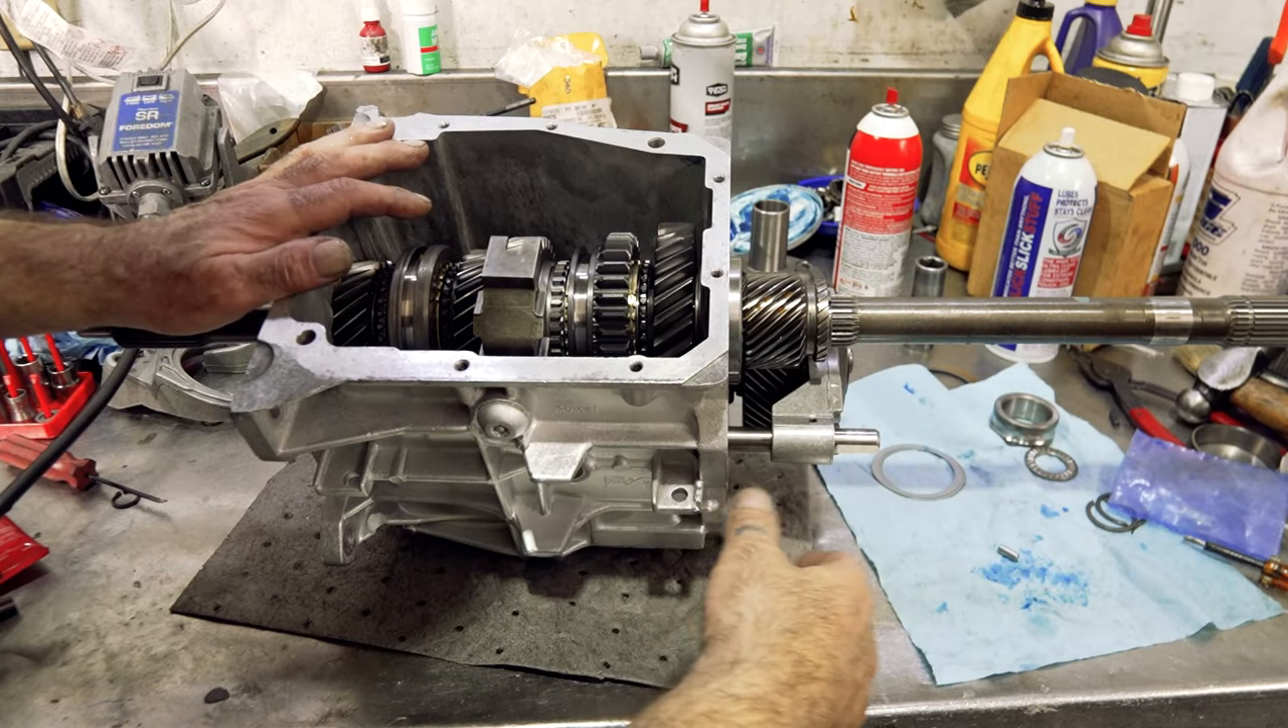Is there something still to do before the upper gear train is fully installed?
No.